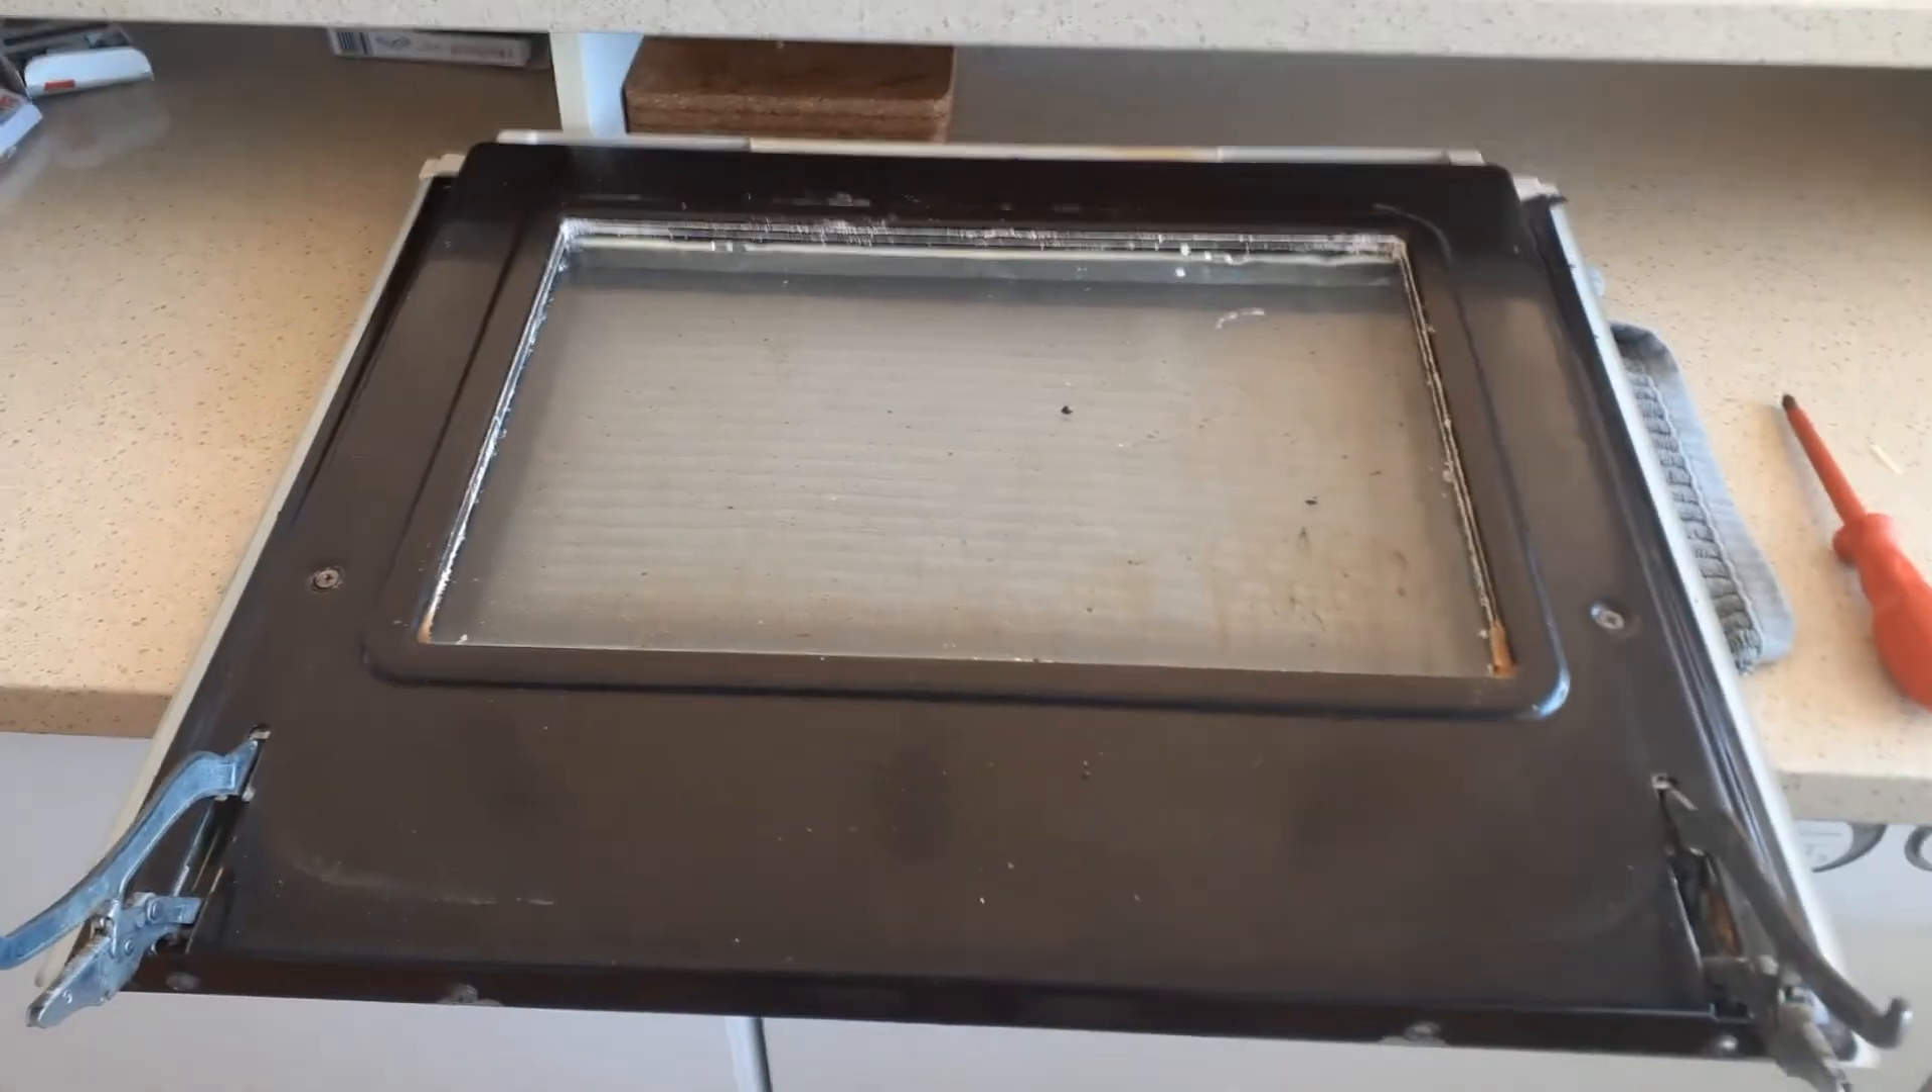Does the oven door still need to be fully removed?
No.